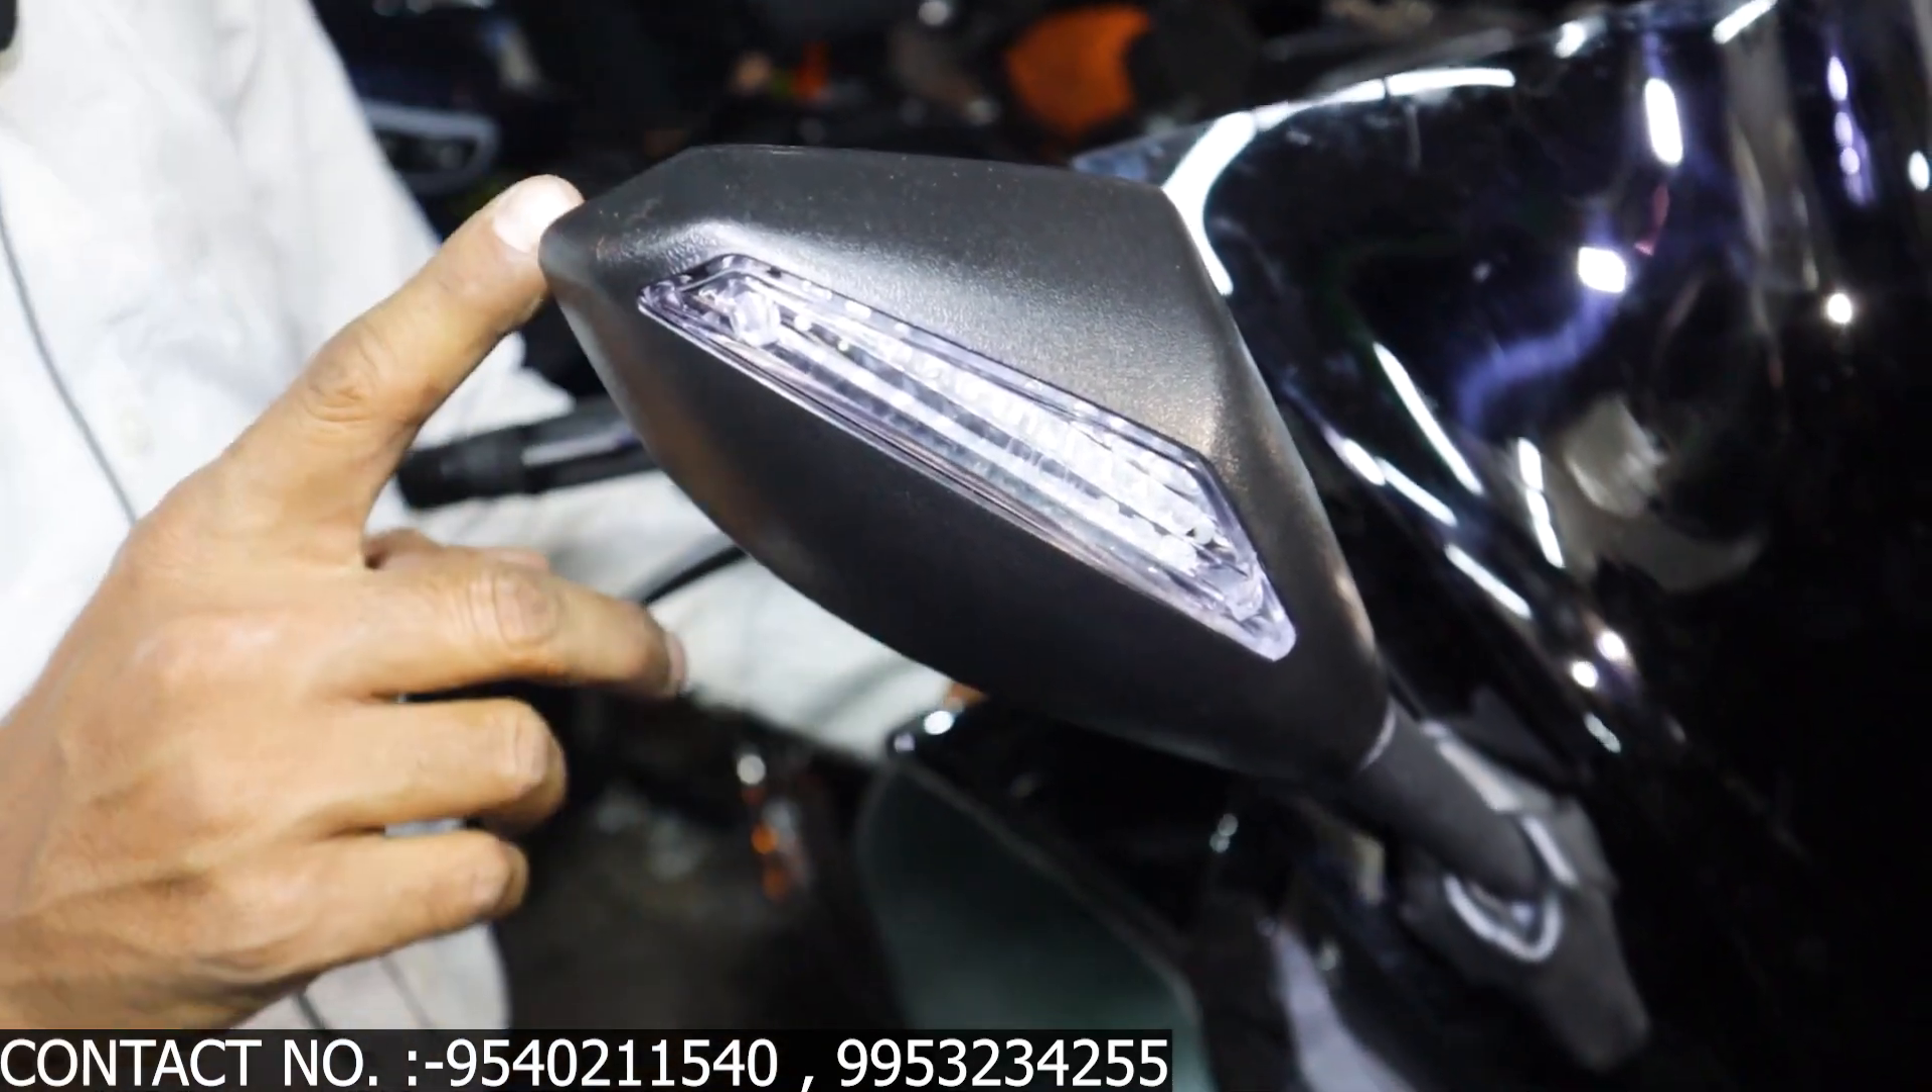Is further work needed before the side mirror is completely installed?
No.